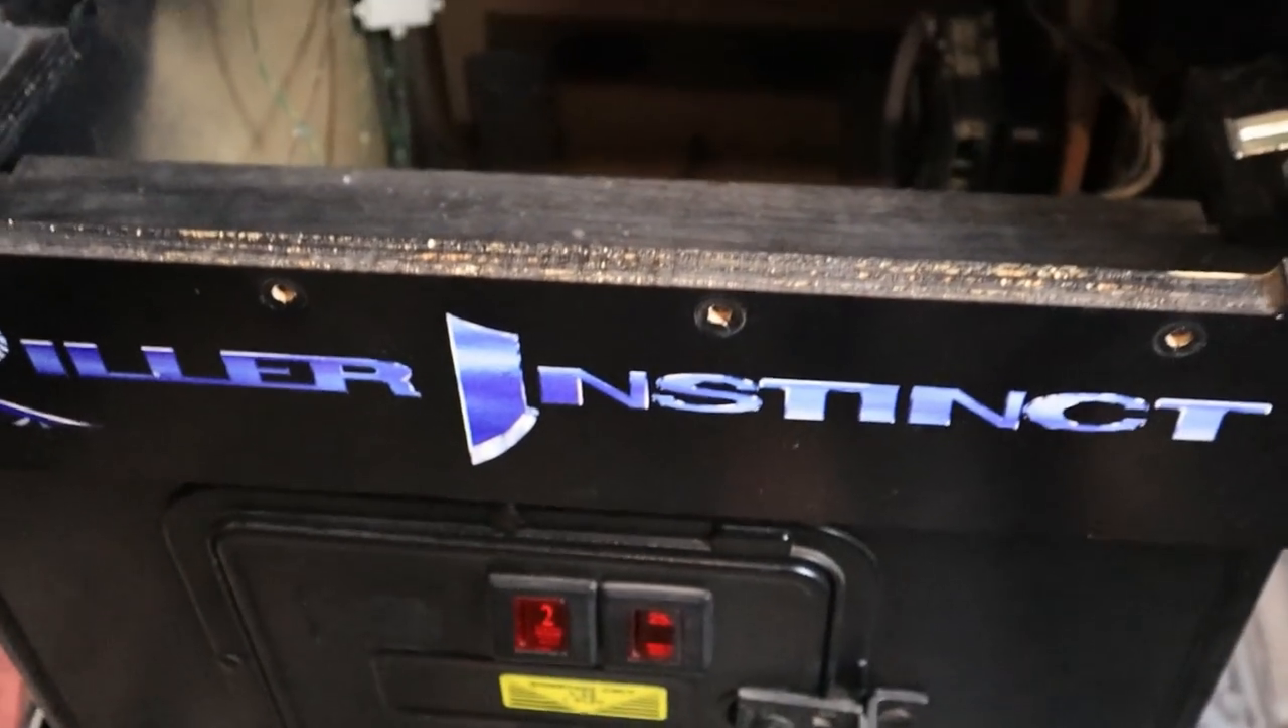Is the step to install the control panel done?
No.